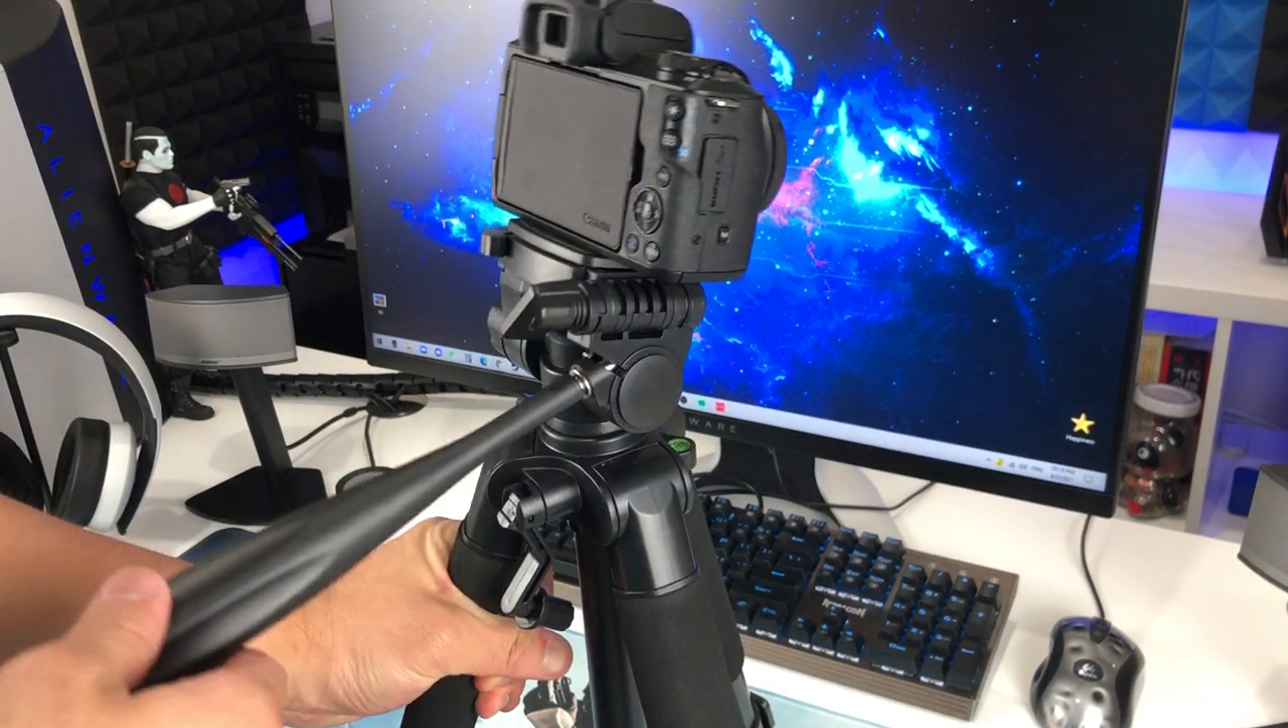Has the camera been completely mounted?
Yes.